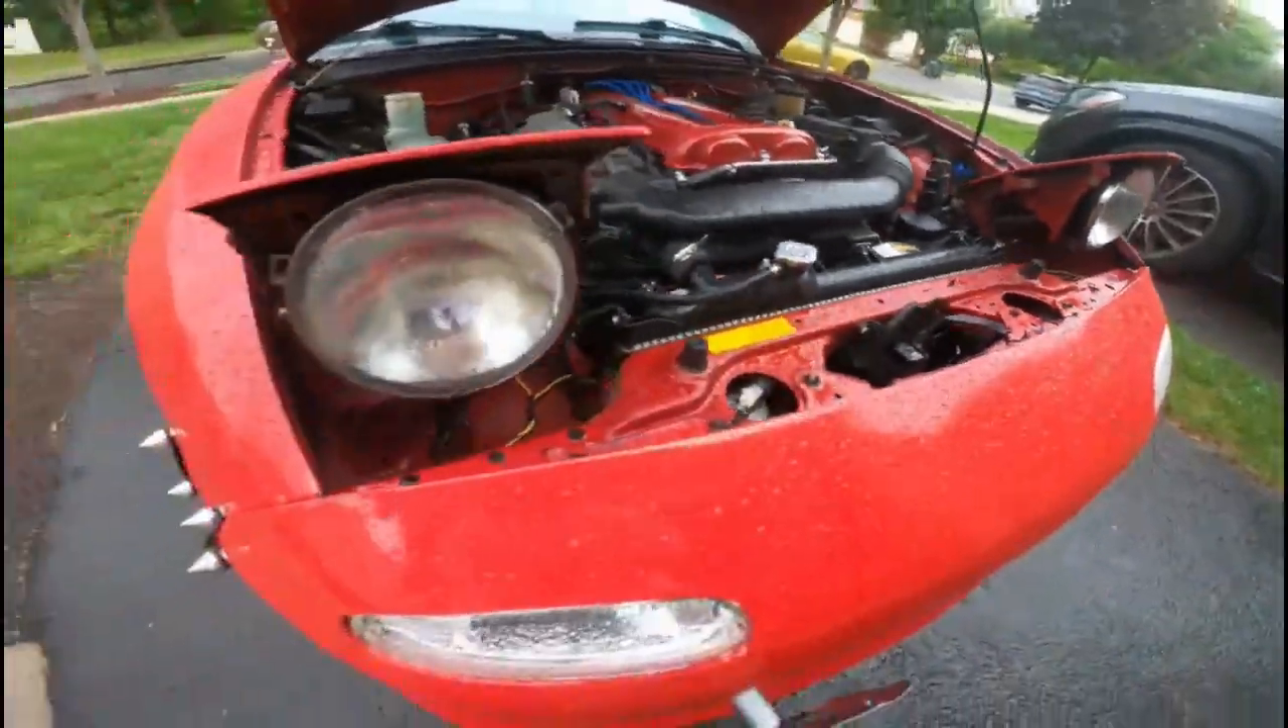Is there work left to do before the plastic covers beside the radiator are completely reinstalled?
Yes.